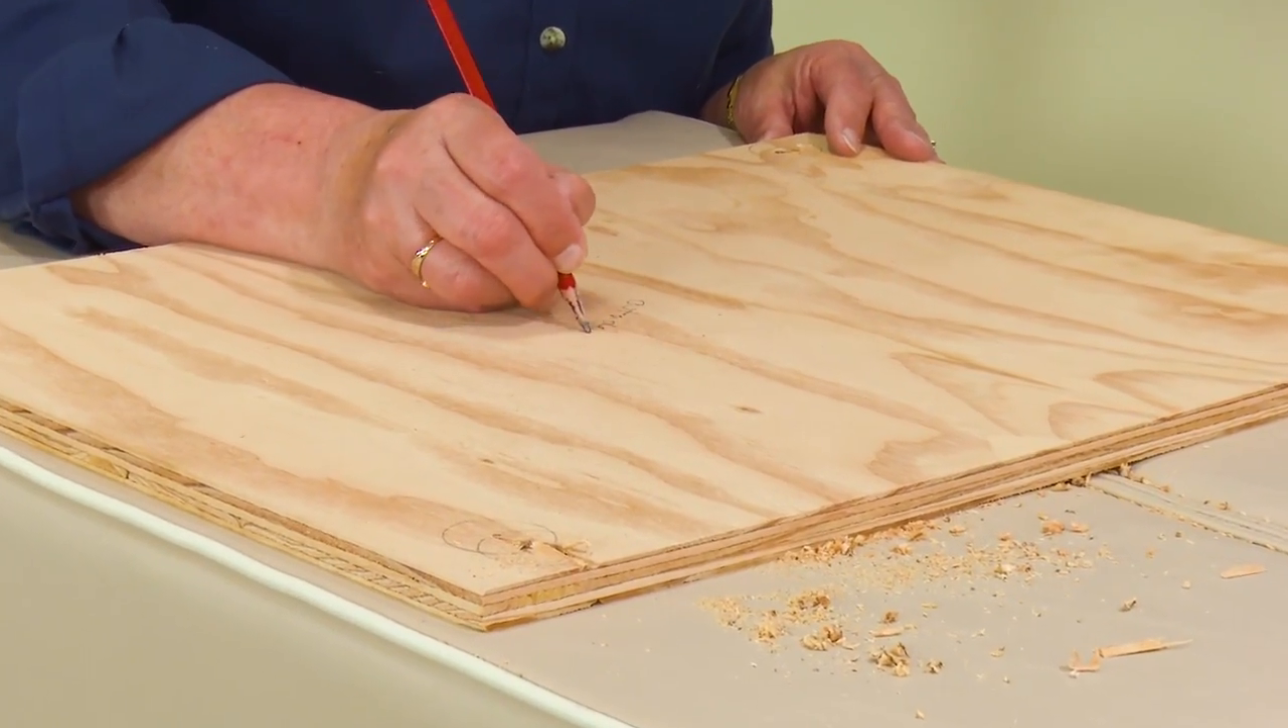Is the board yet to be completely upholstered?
Yes.